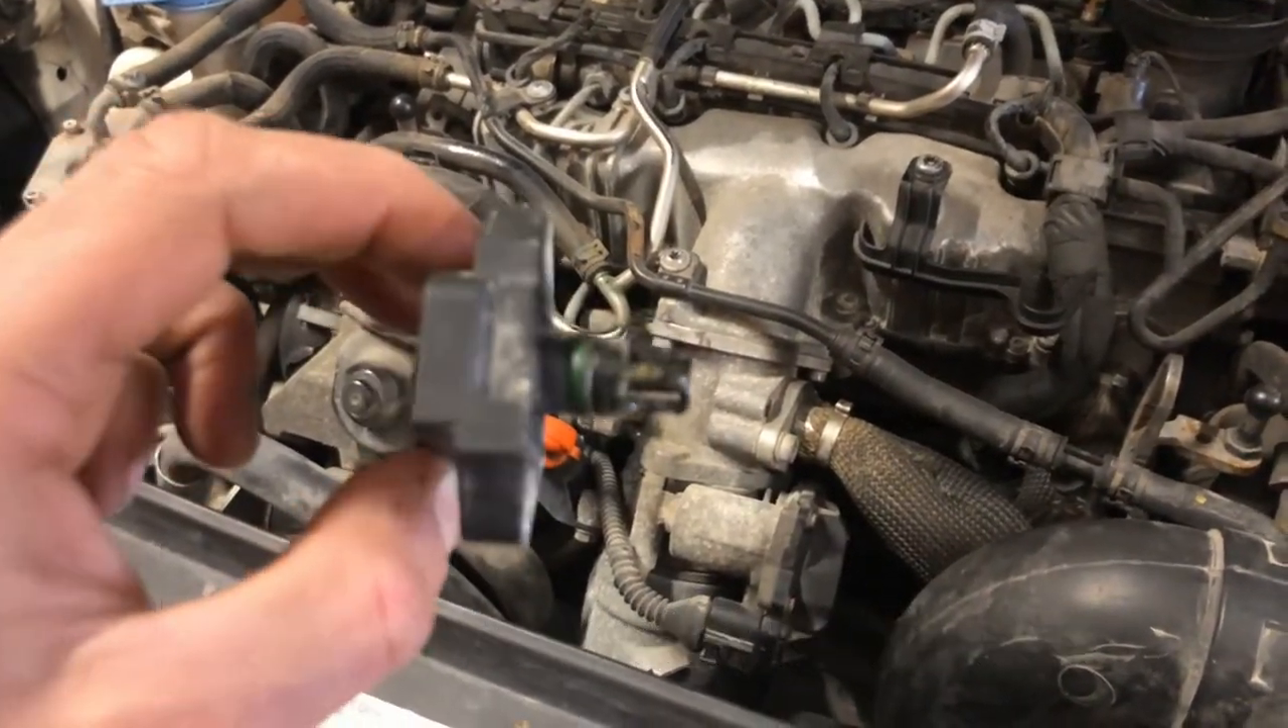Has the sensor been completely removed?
Yes.